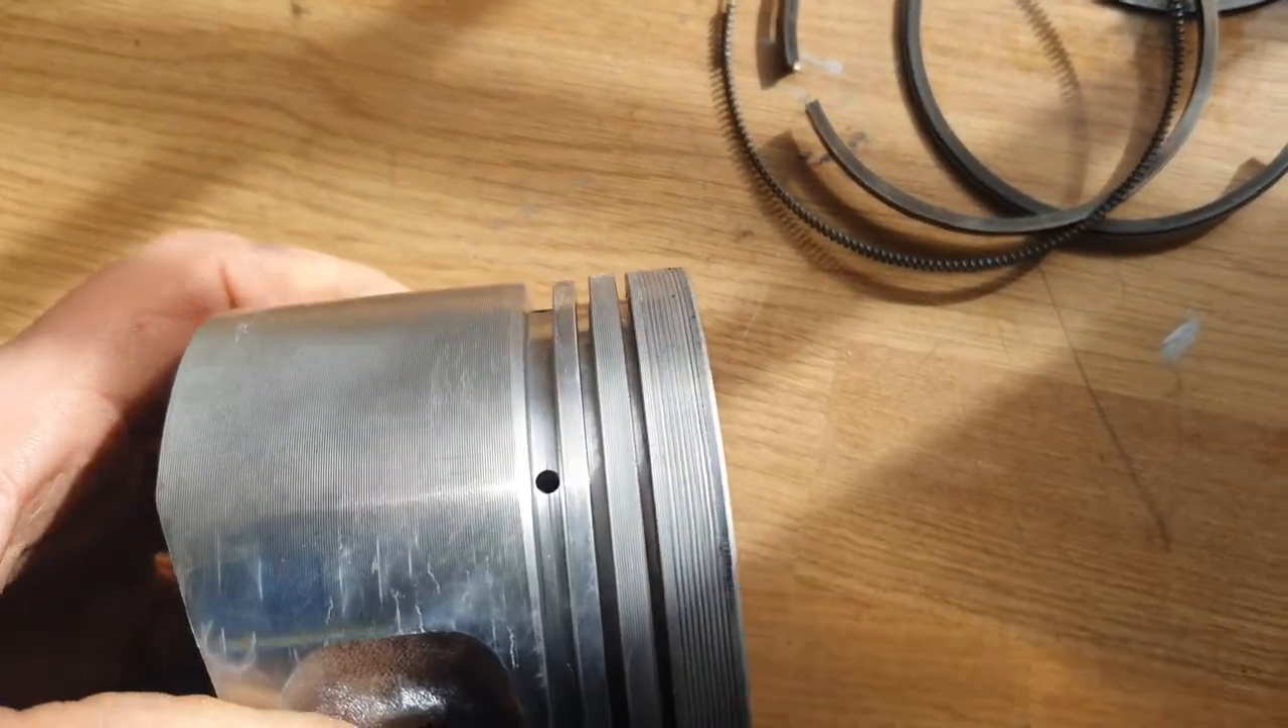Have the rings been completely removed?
Yes.